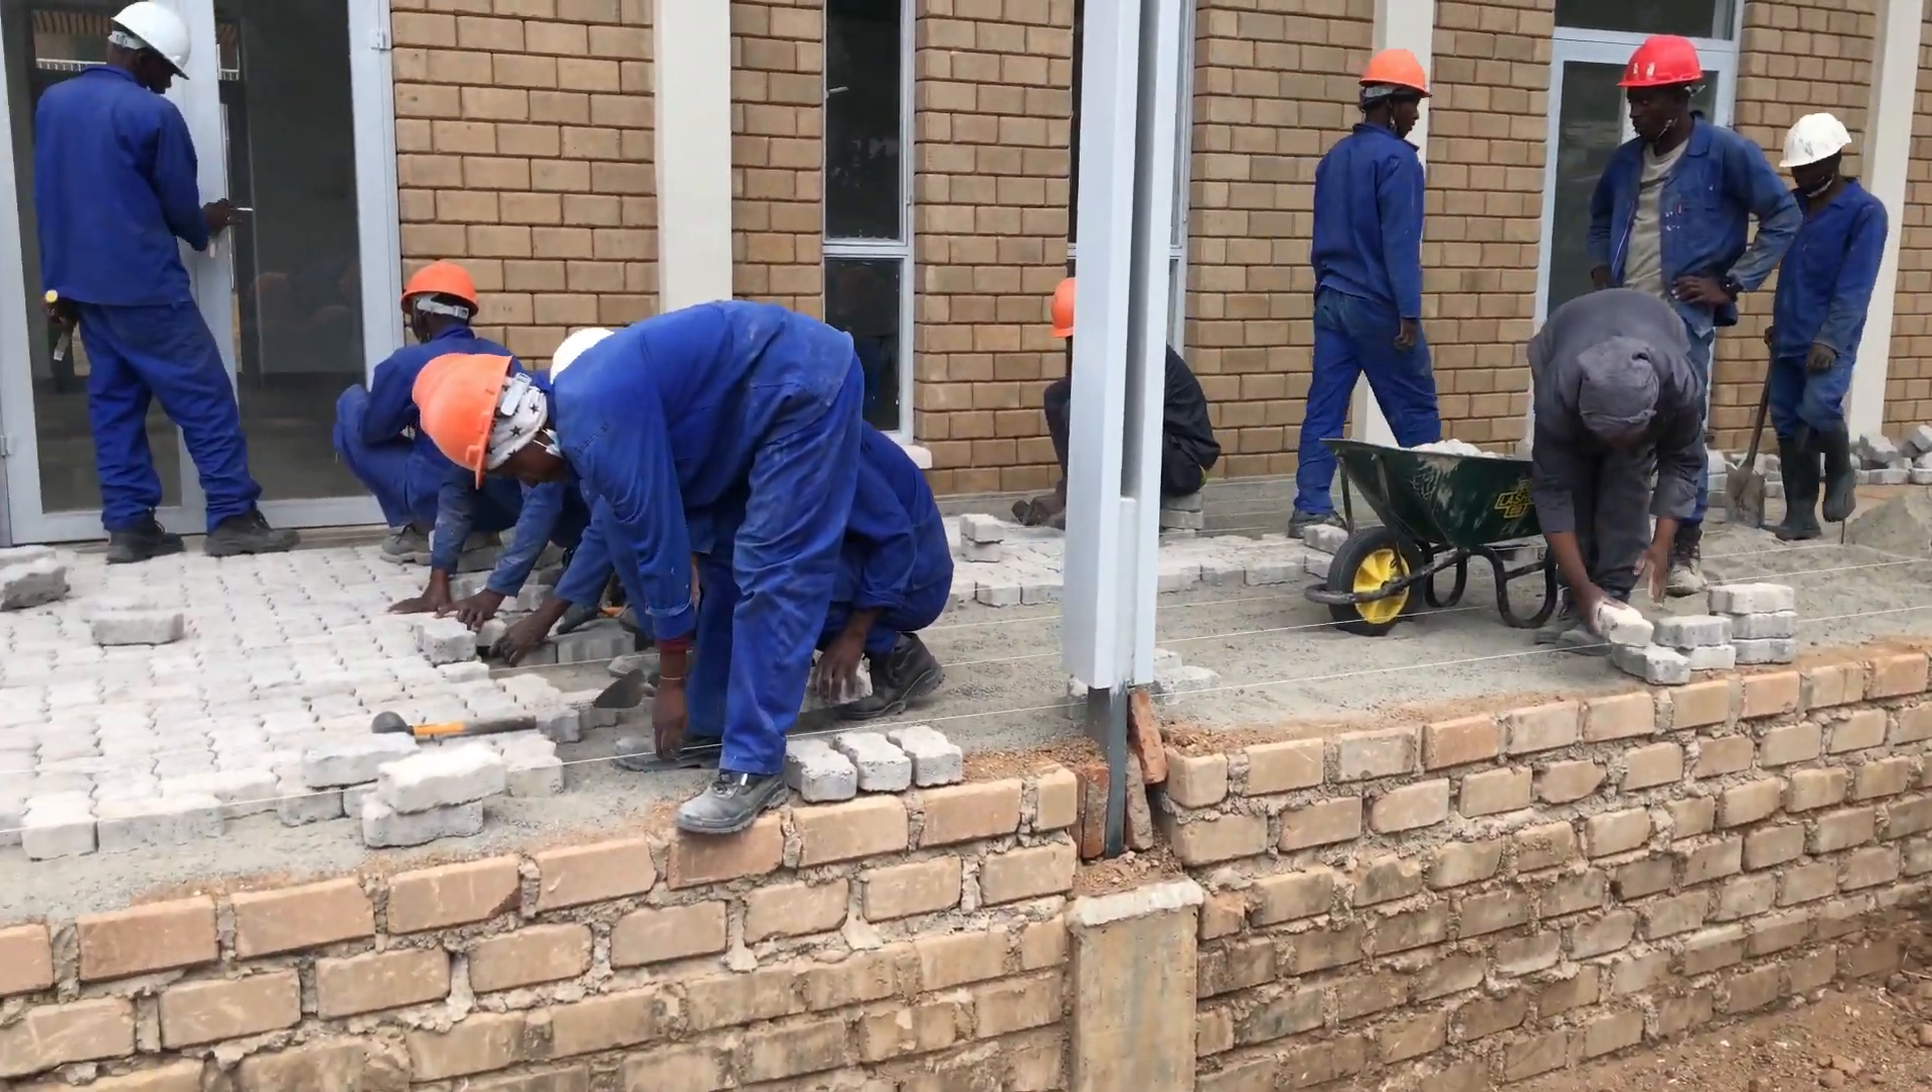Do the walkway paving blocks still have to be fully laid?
Yes.